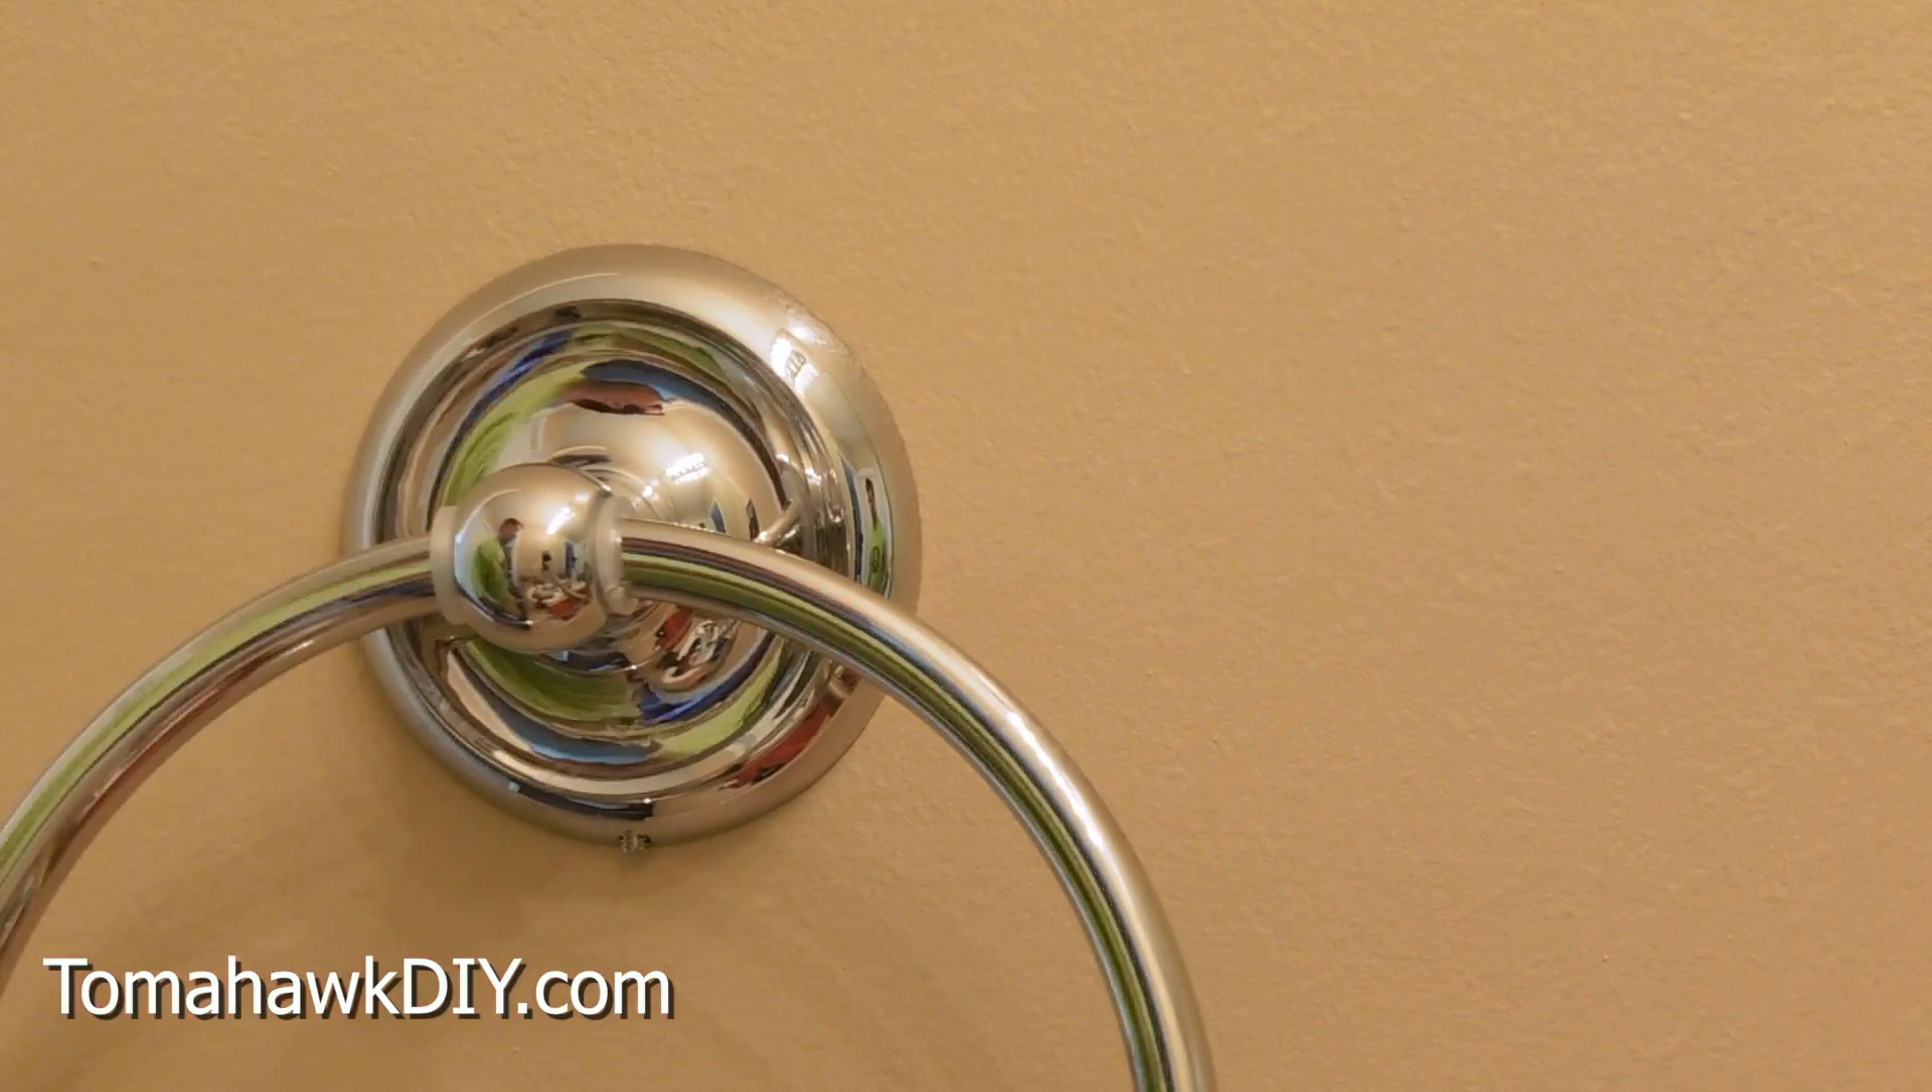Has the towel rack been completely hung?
Yes.